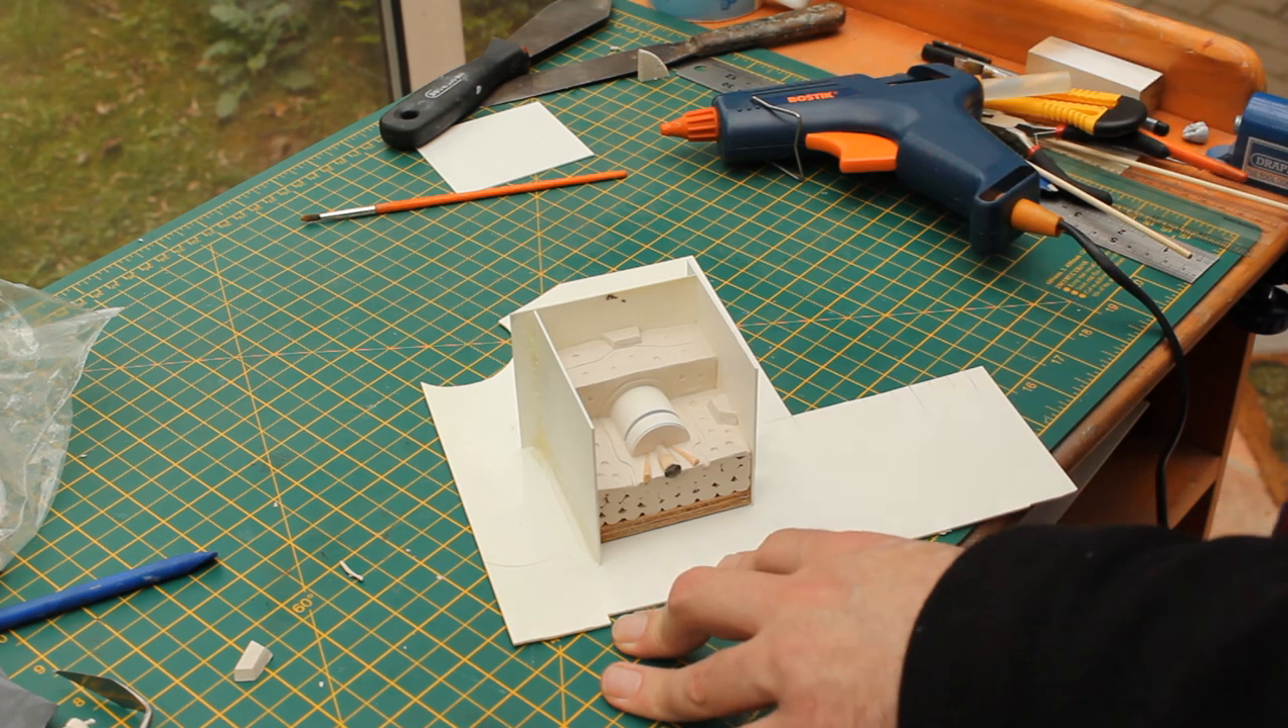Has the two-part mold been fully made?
No.